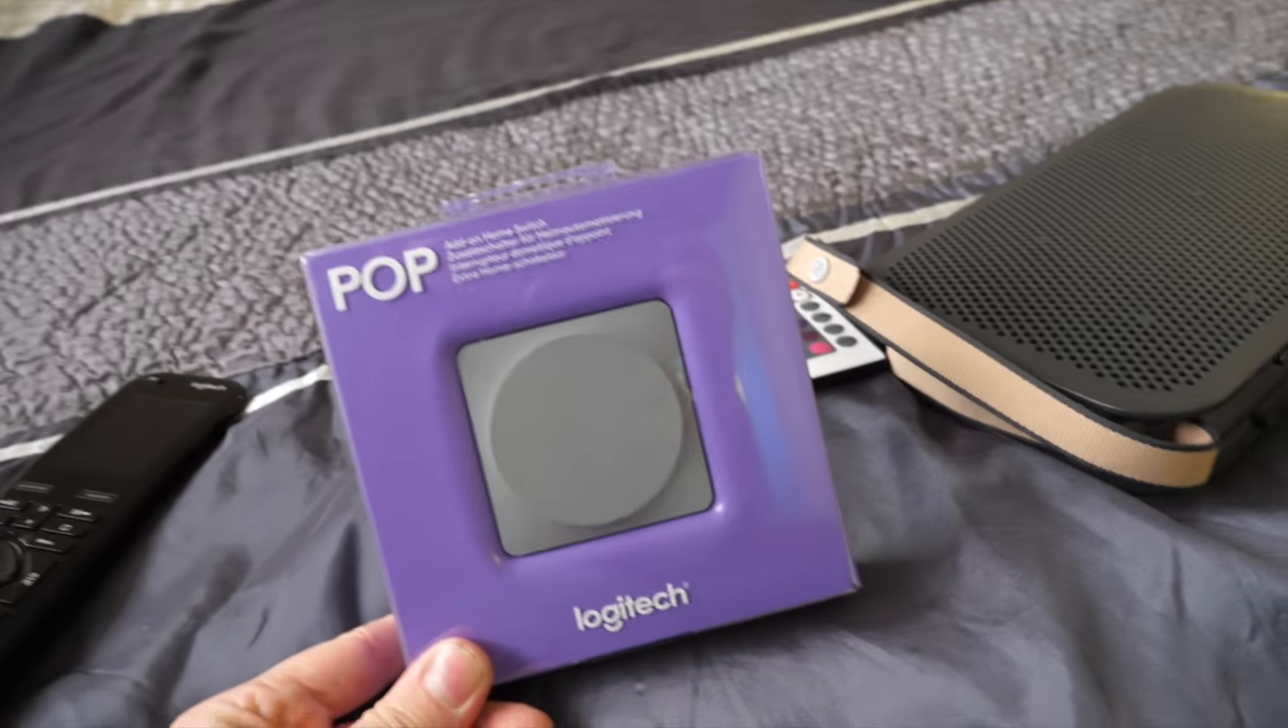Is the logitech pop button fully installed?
No.